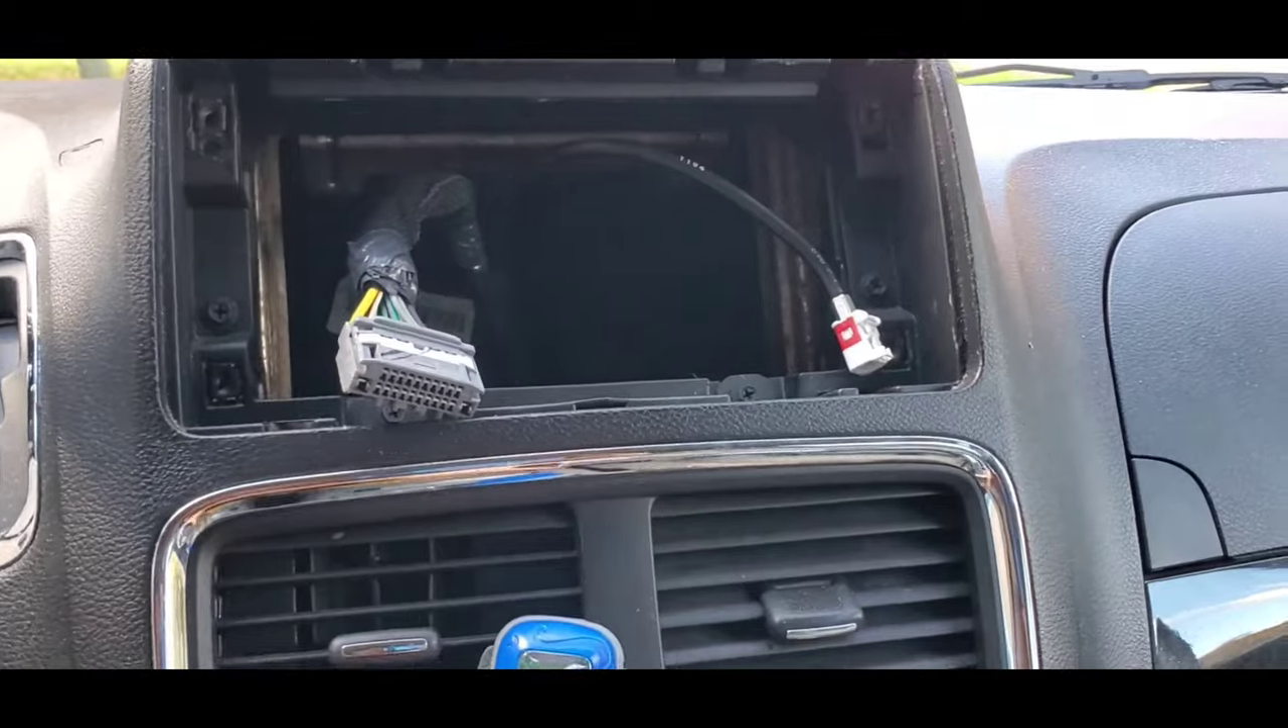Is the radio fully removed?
Yes.